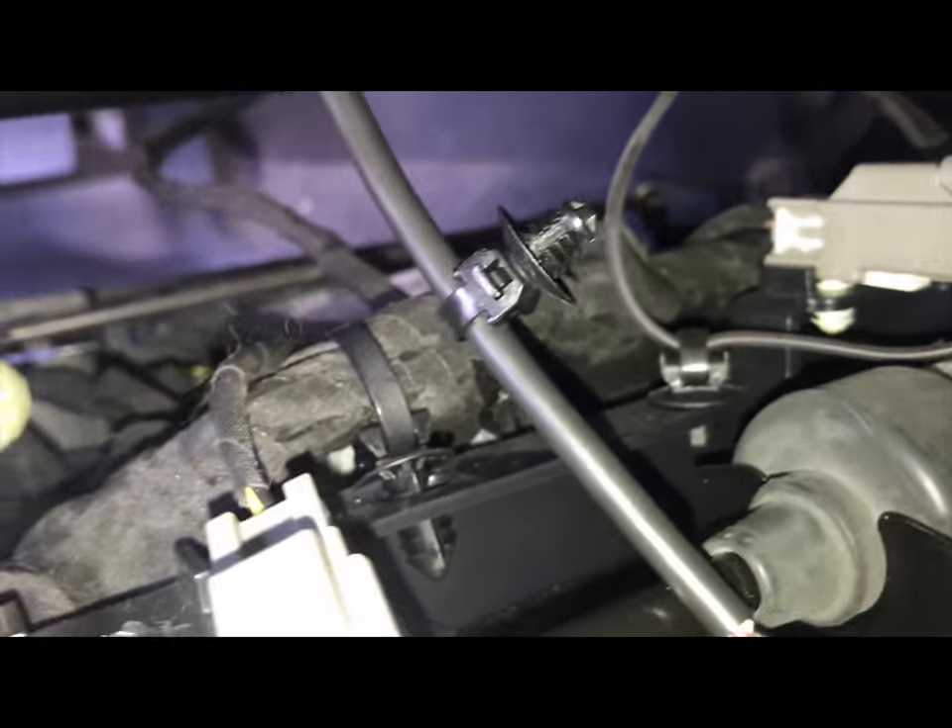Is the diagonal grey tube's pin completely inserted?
No.